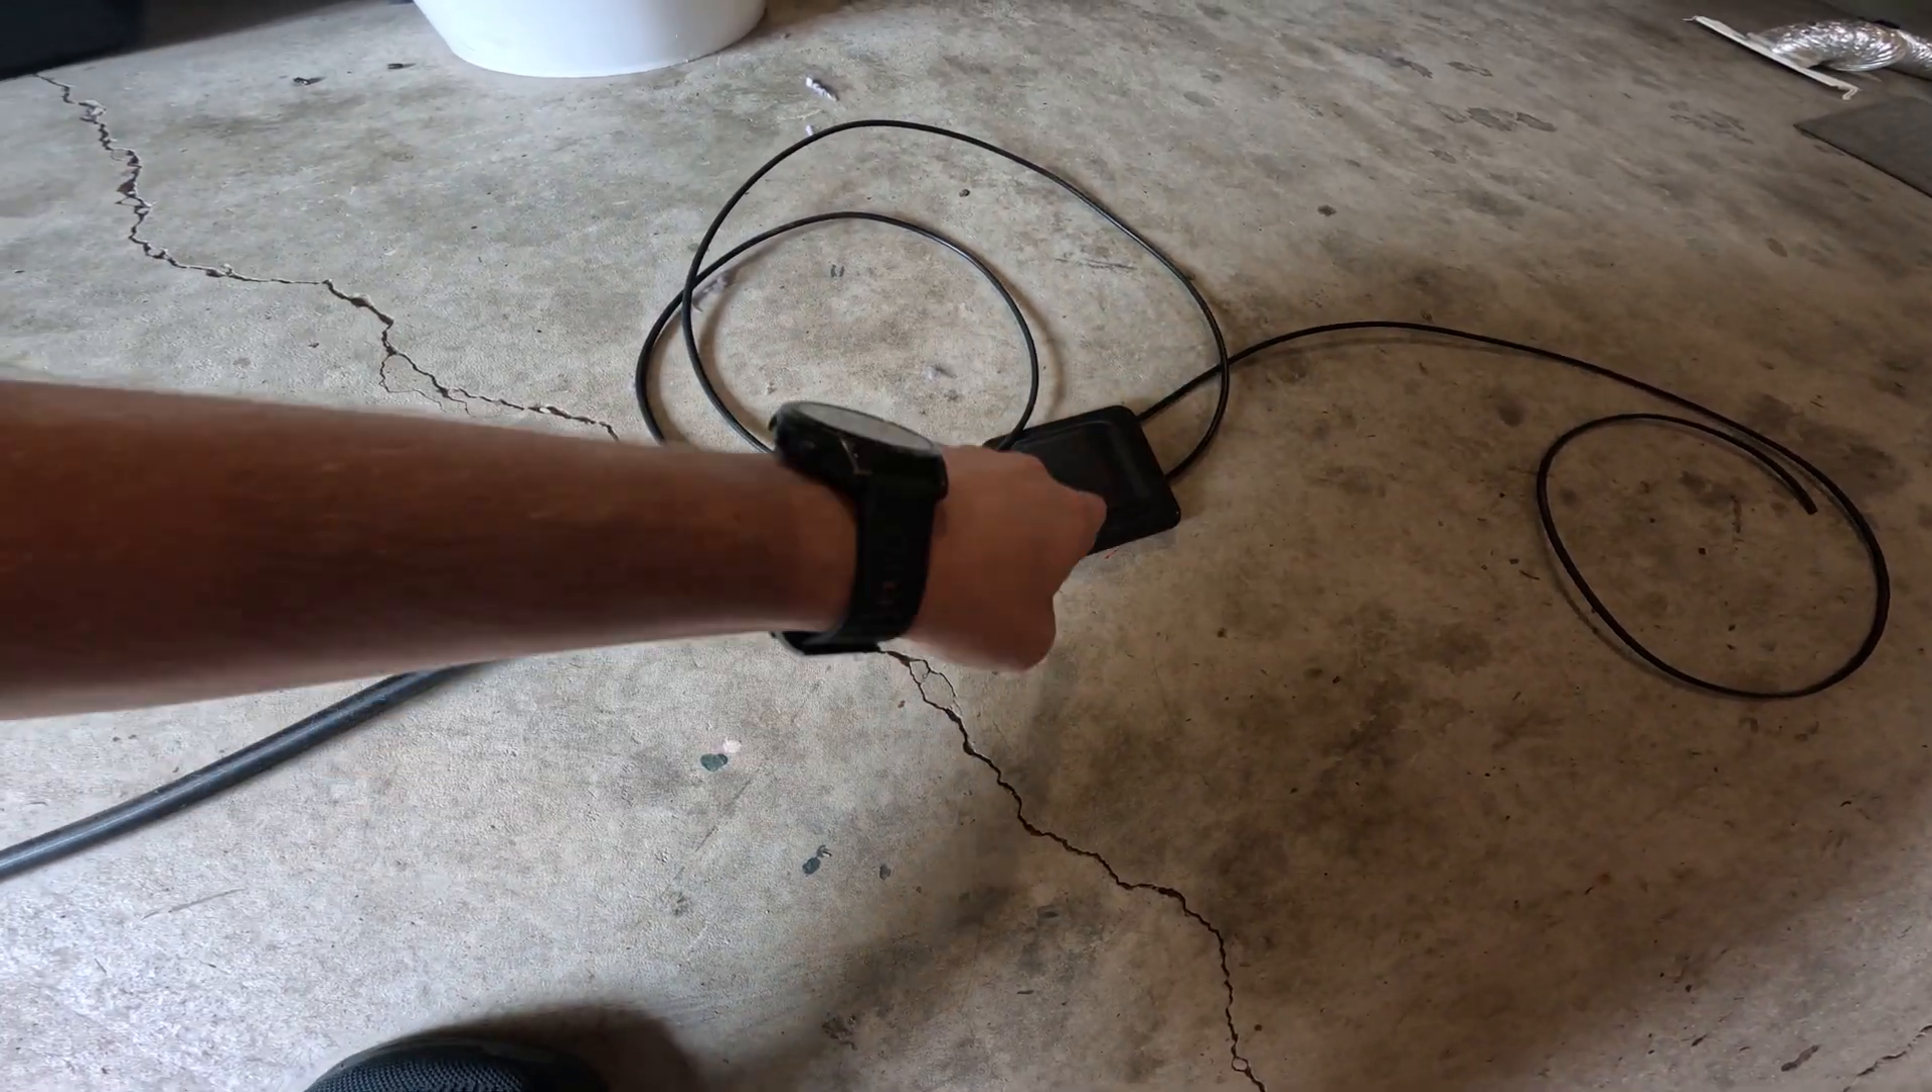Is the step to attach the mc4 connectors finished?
No.